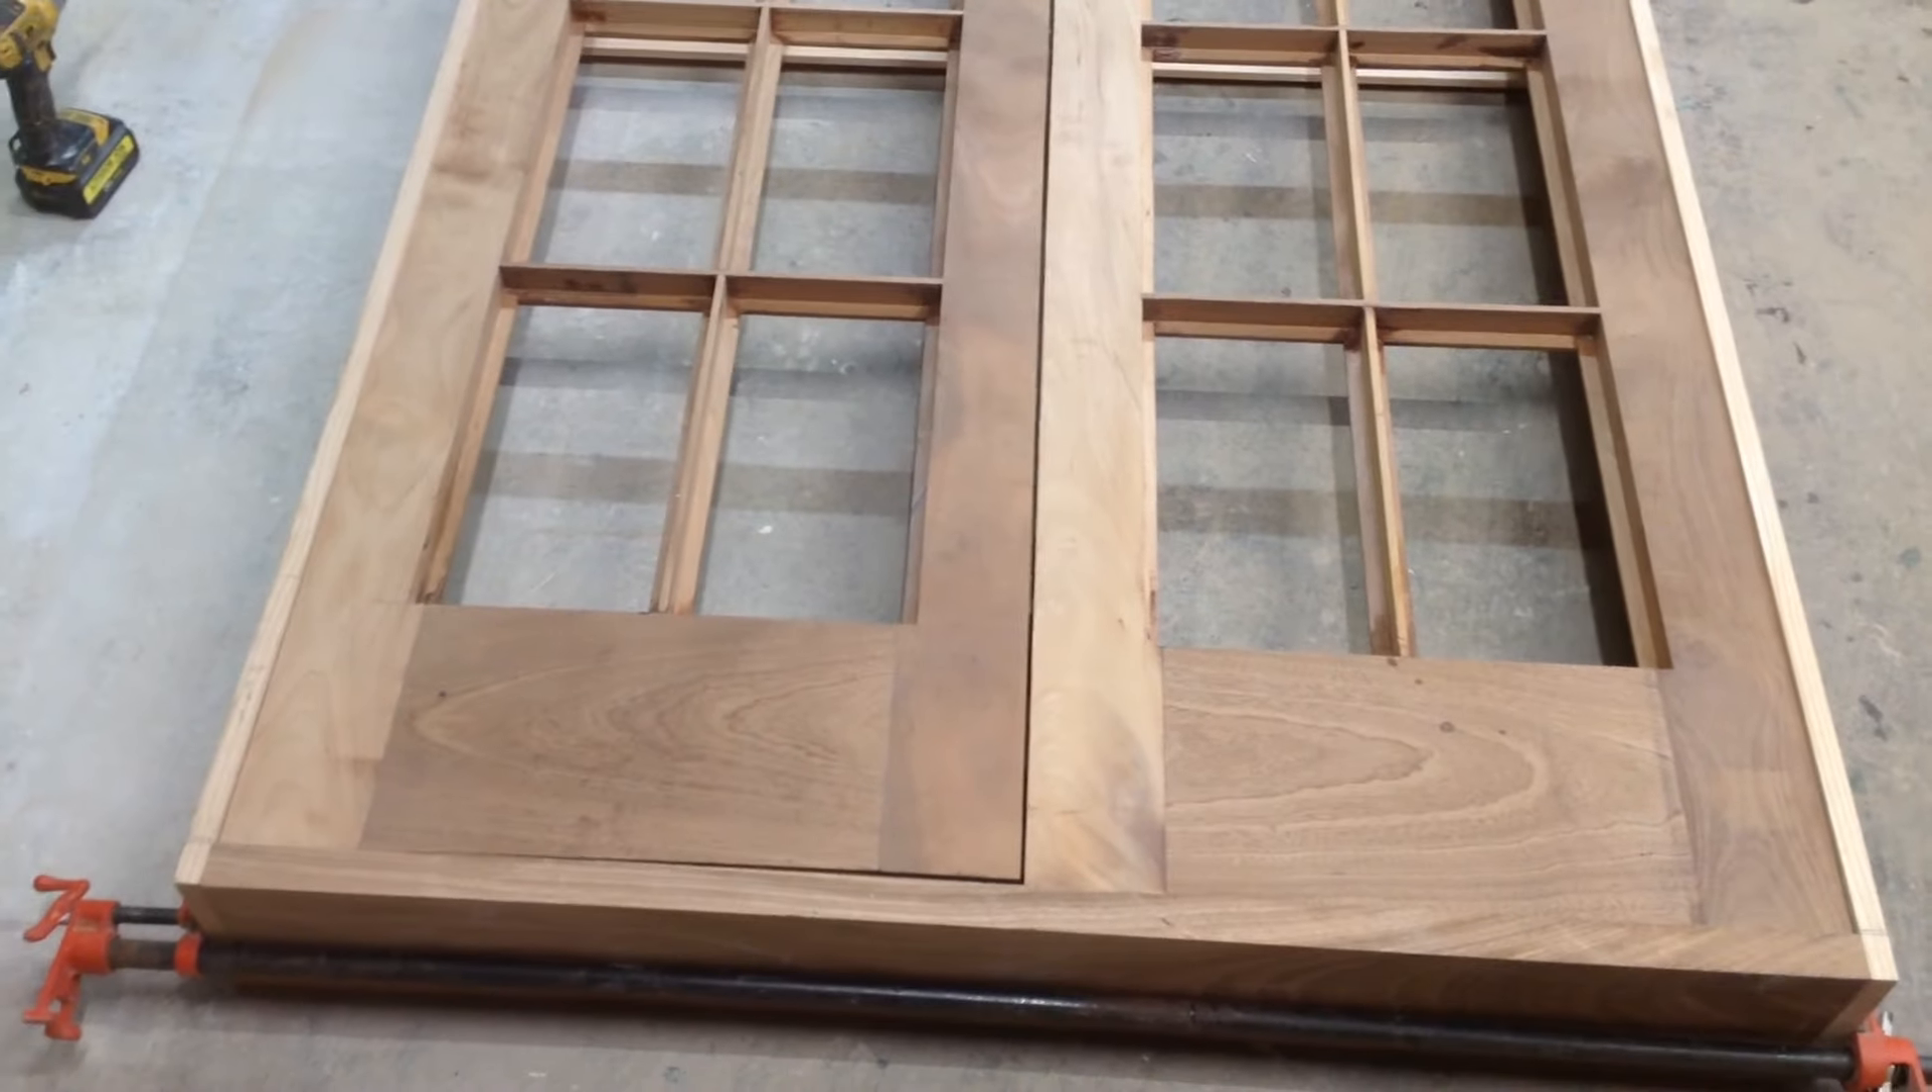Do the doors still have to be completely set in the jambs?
No.